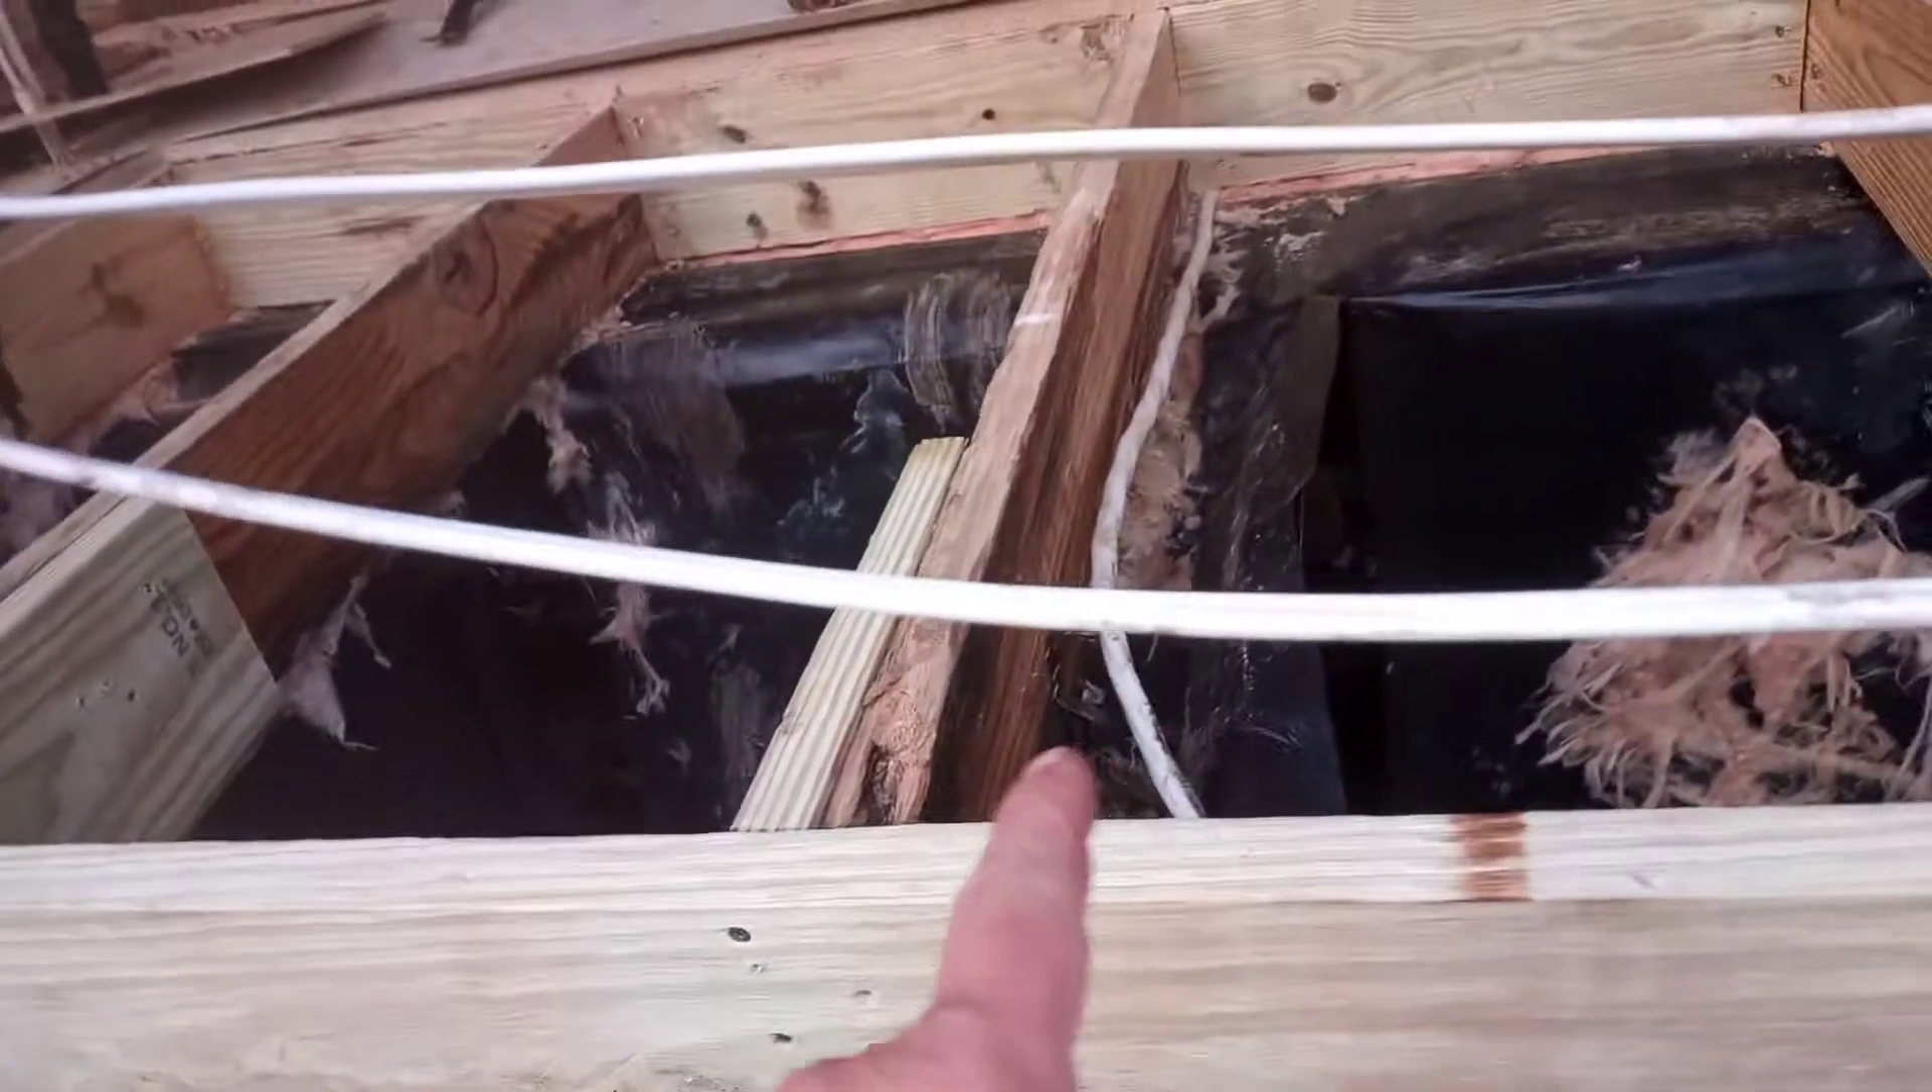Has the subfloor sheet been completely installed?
No.